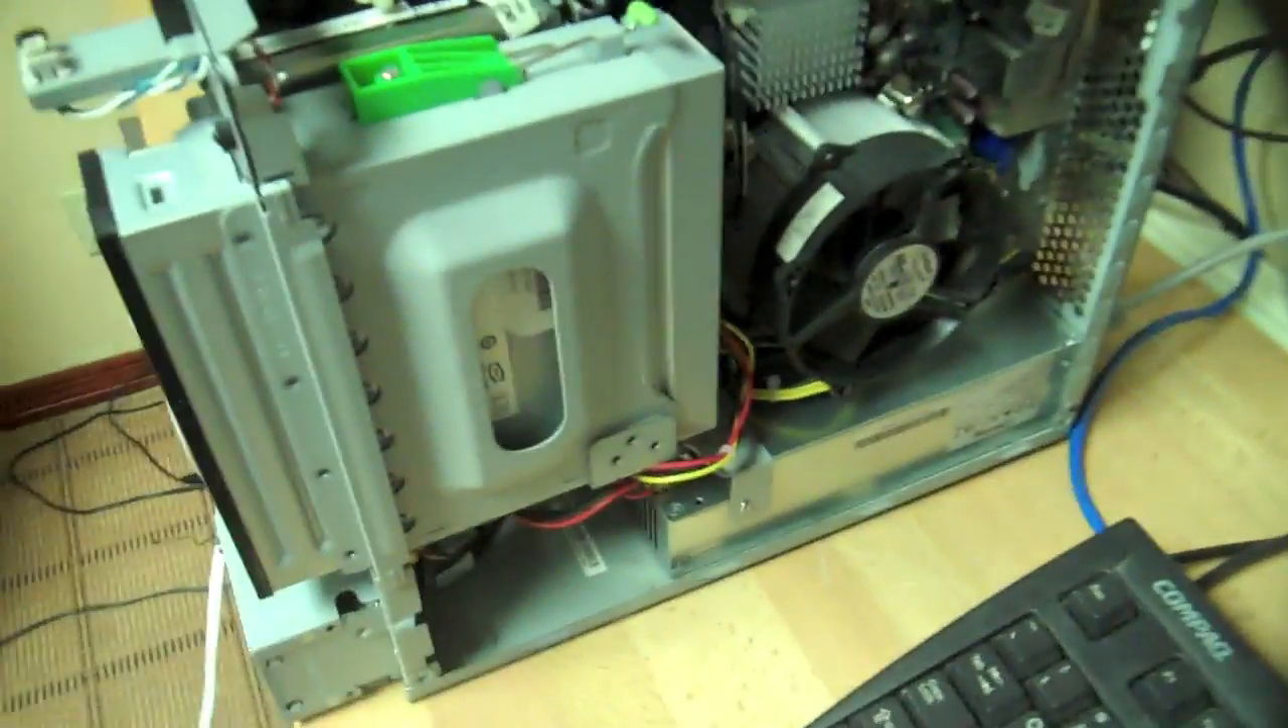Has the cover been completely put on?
No.